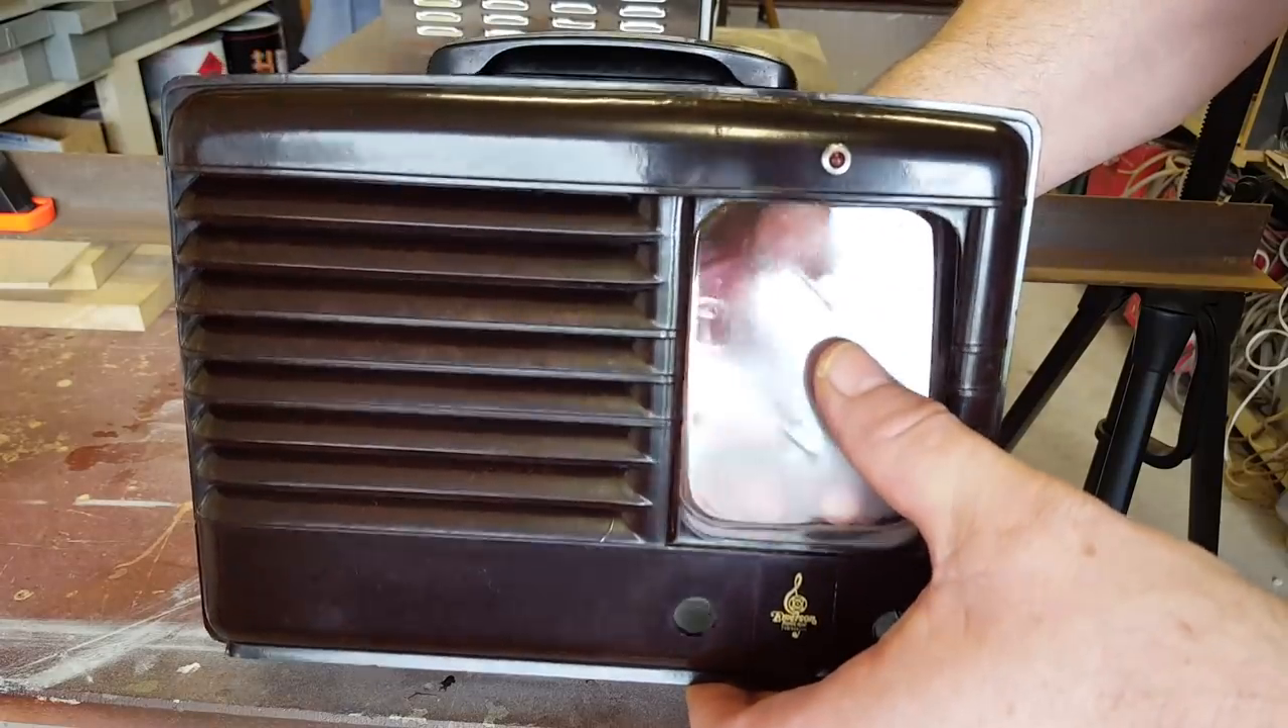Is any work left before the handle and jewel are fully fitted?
No.